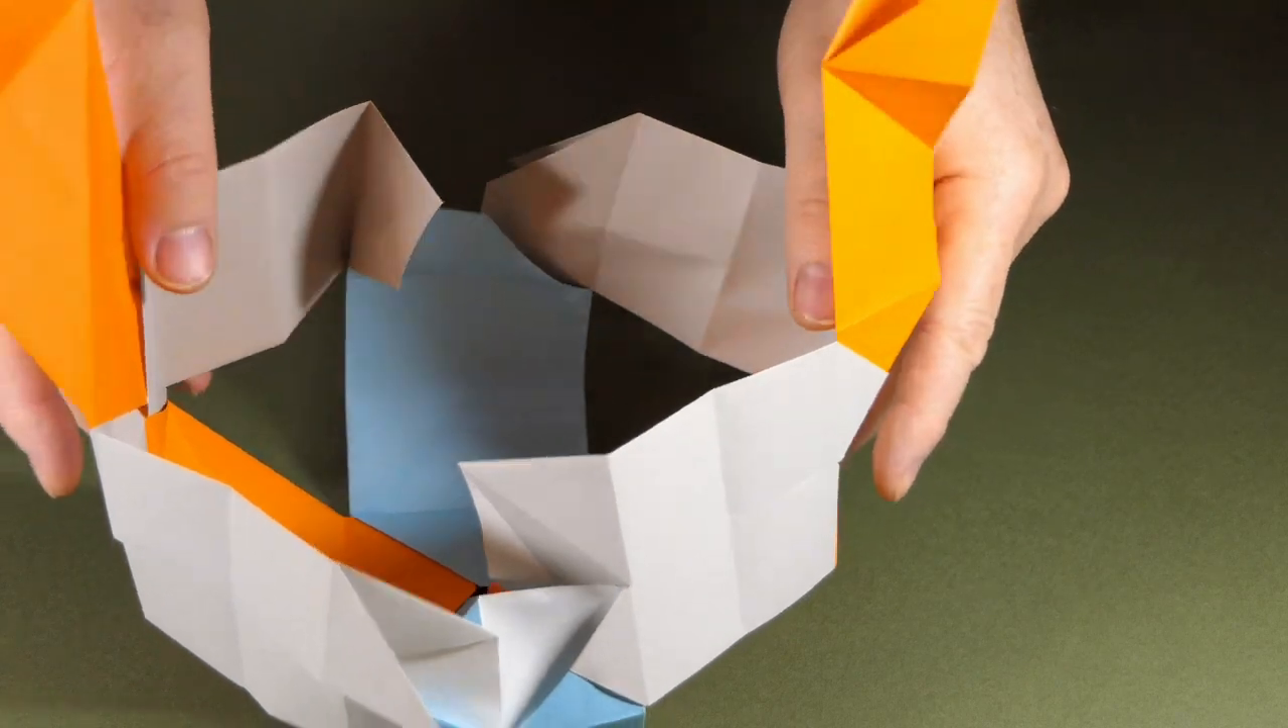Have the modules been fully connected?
No.